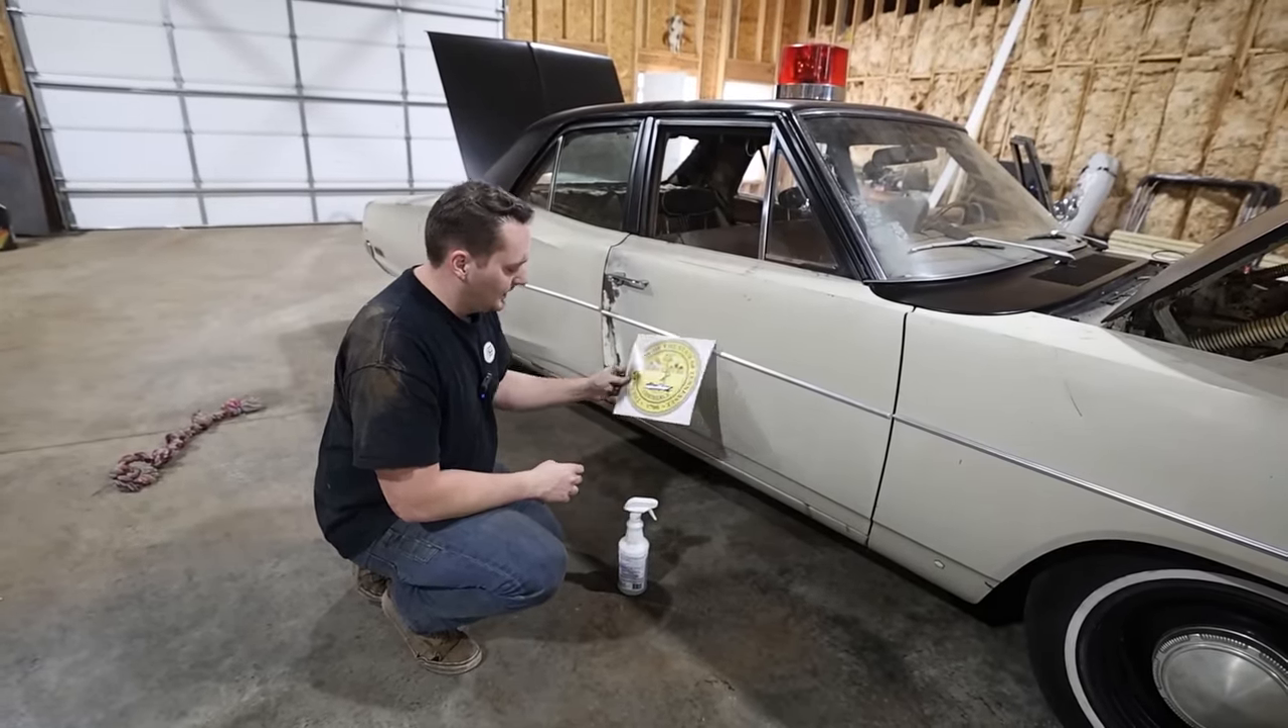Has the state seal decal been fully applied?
No.